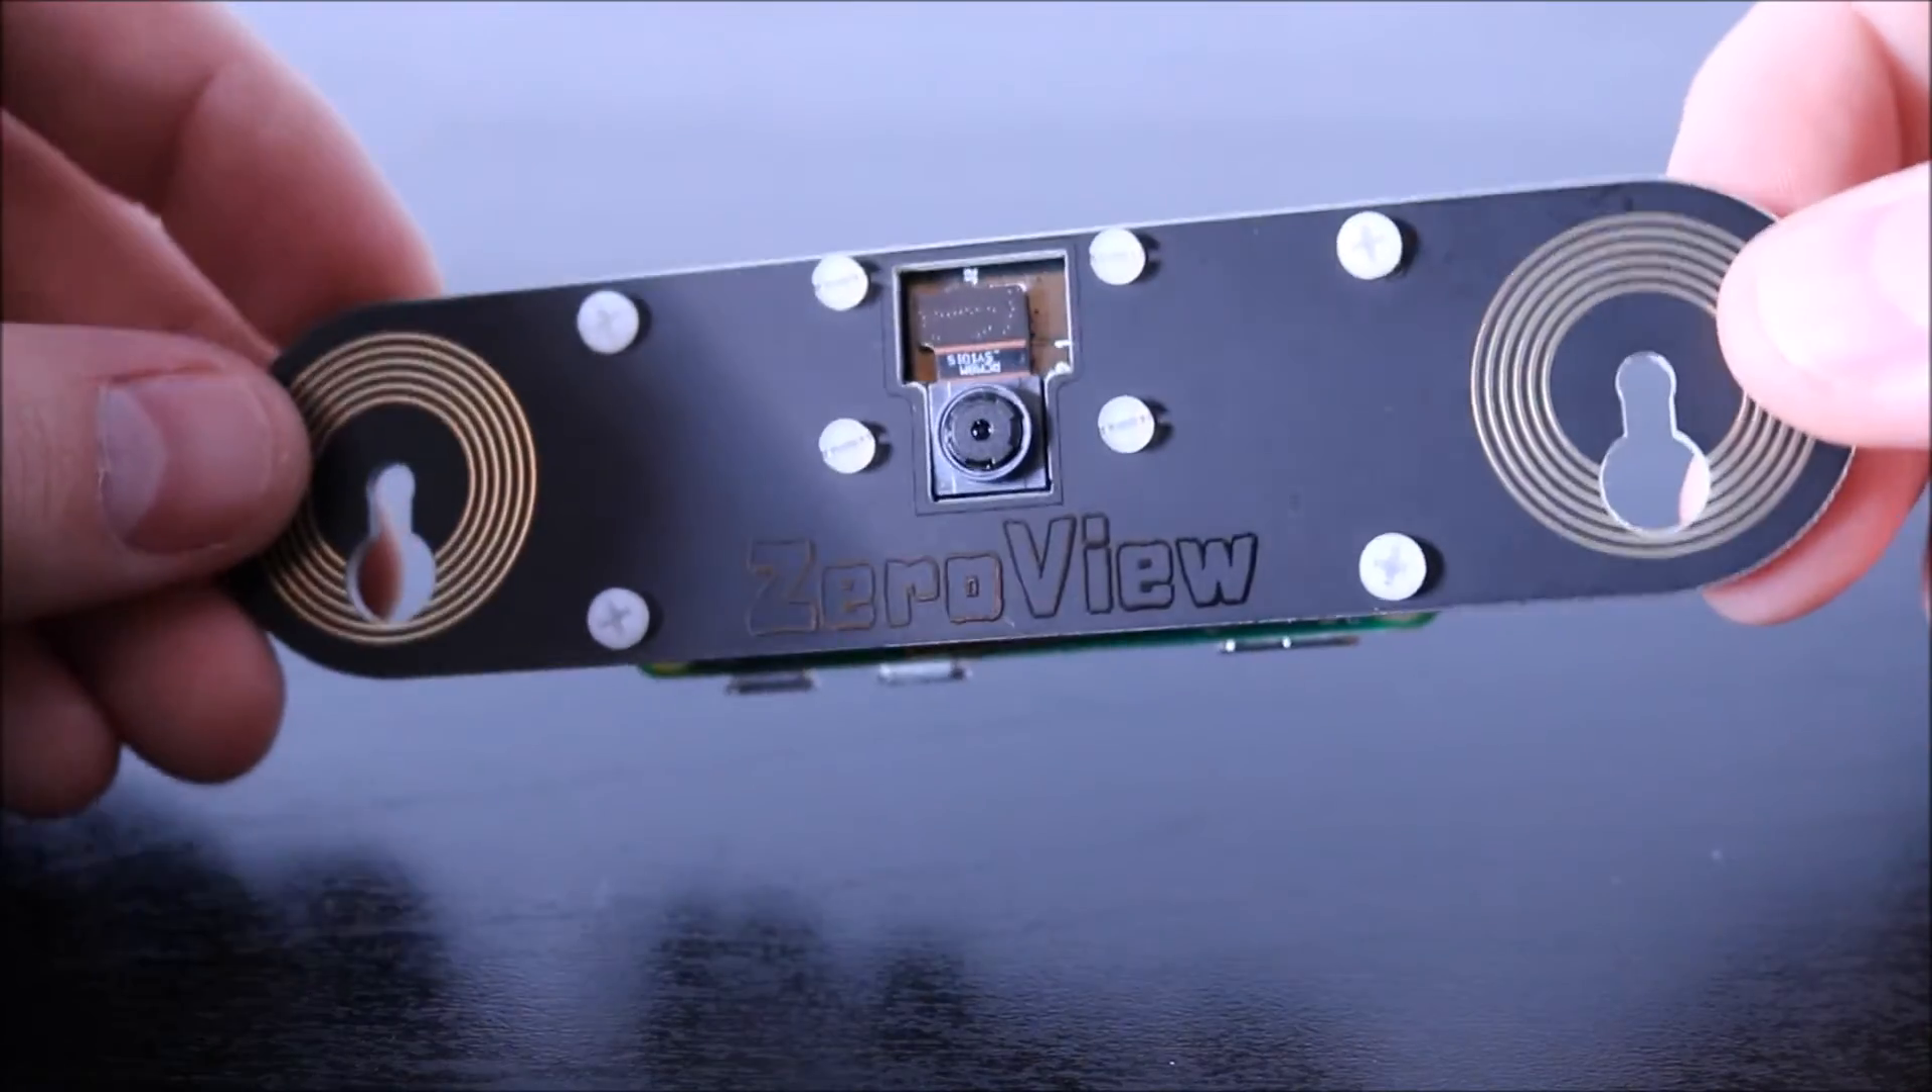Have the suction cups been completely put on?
No.